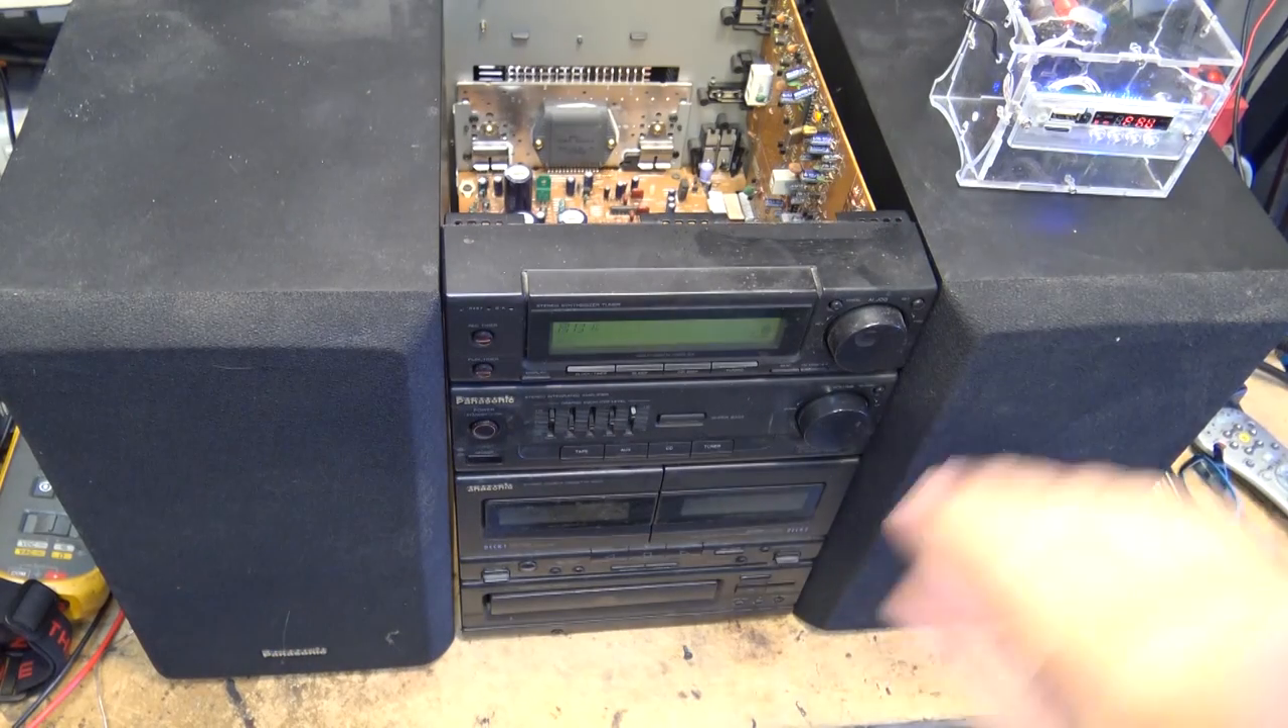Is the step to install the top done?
No.